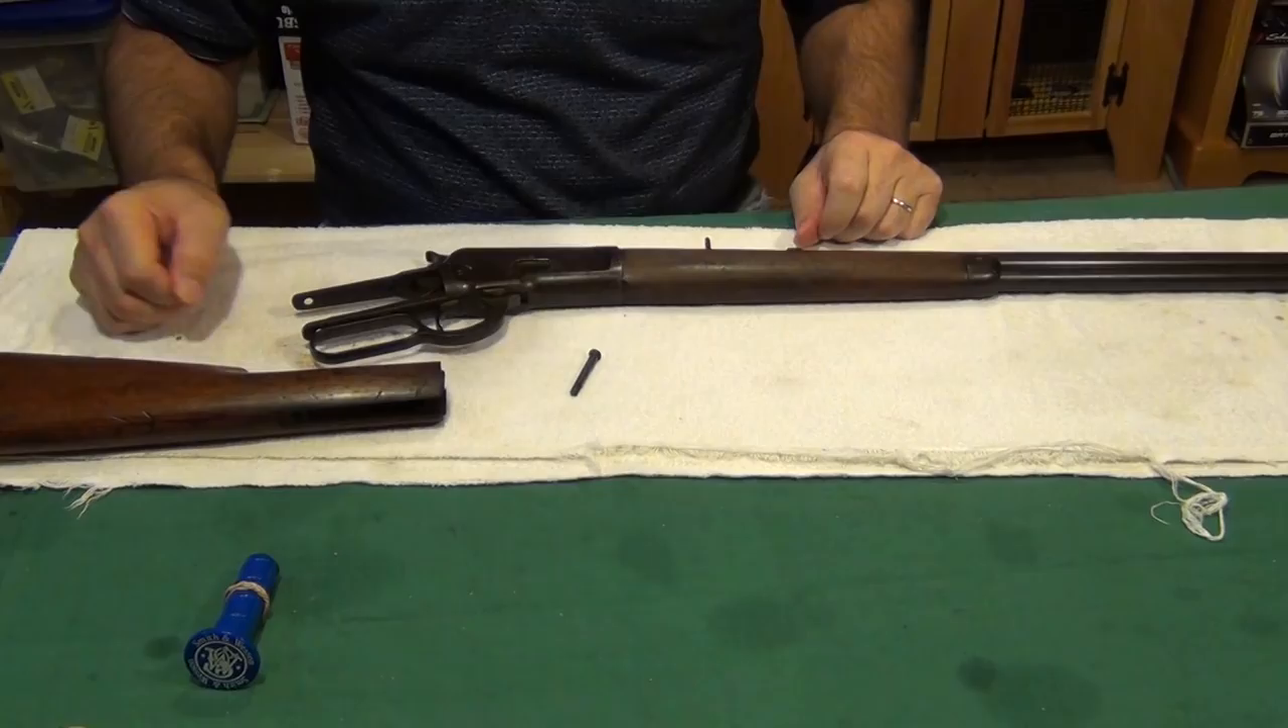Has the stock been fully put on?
No.